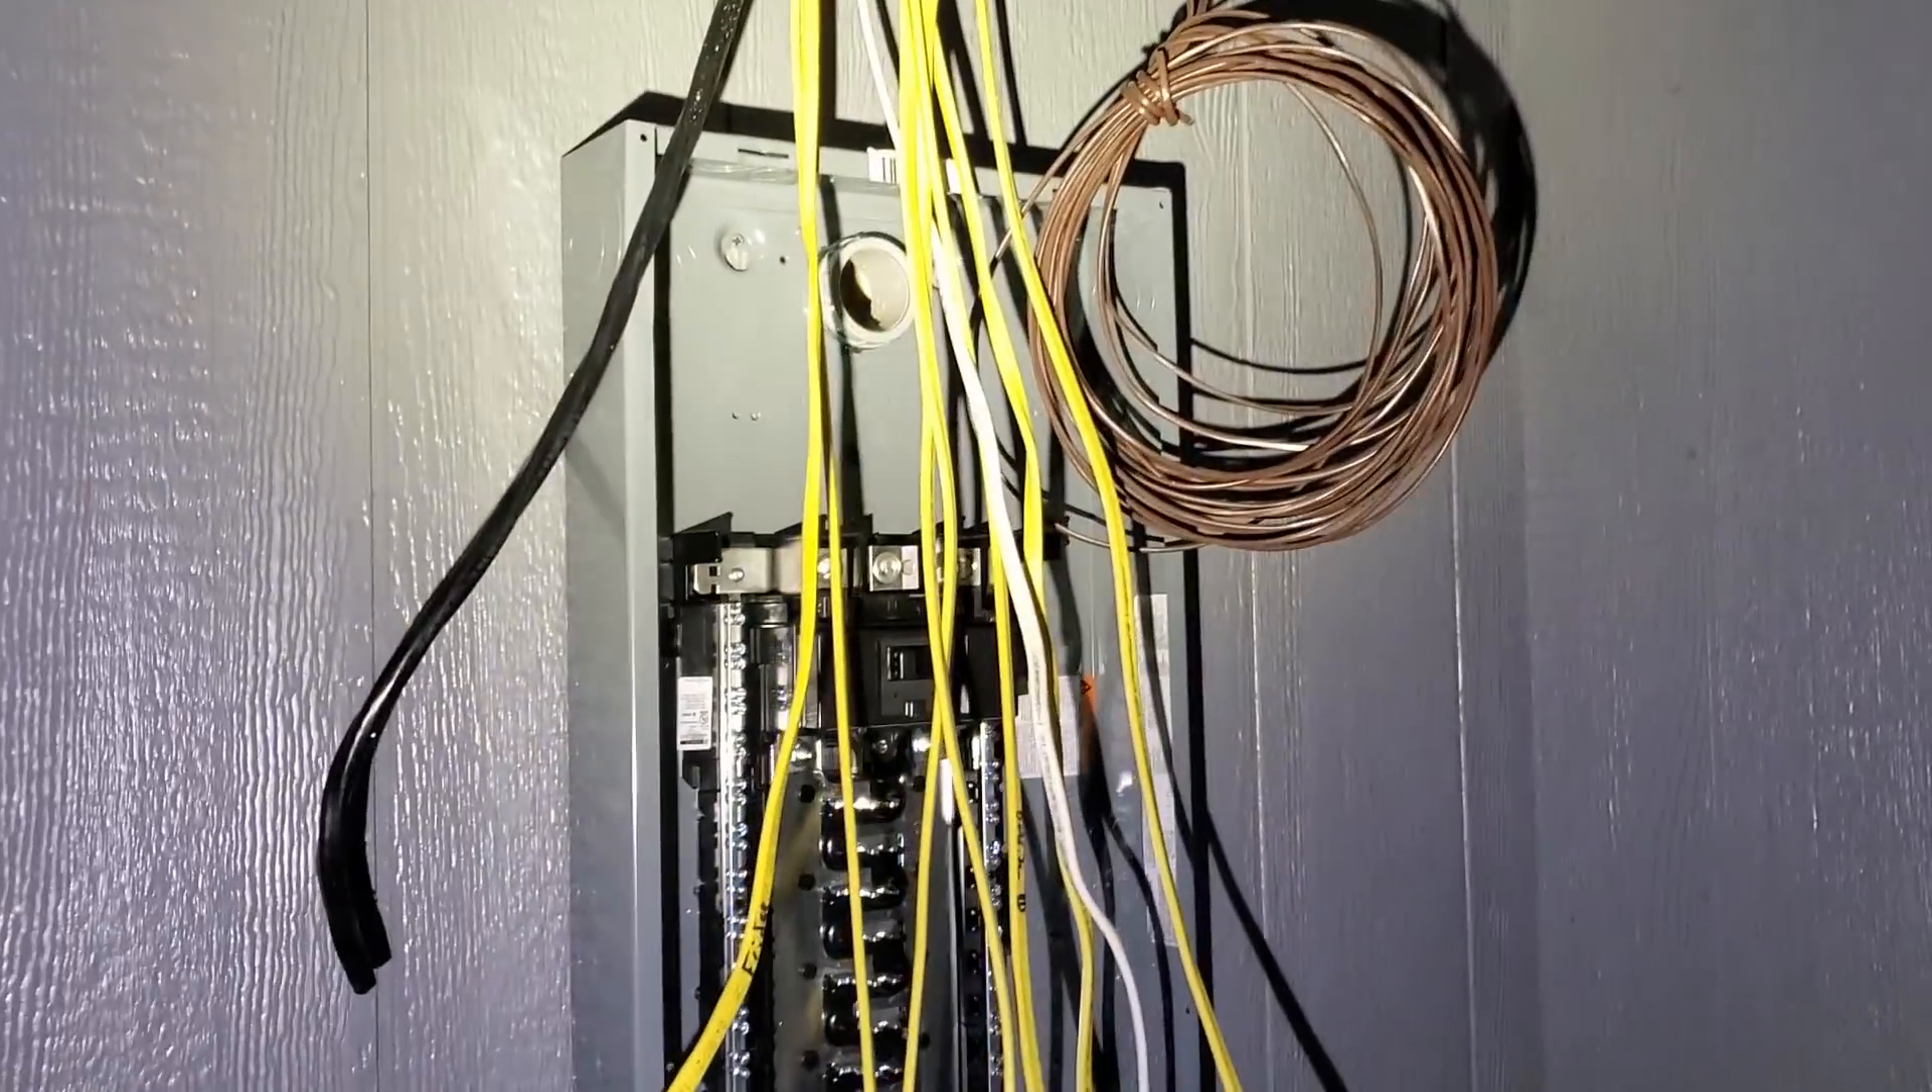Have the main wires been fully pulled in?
No.